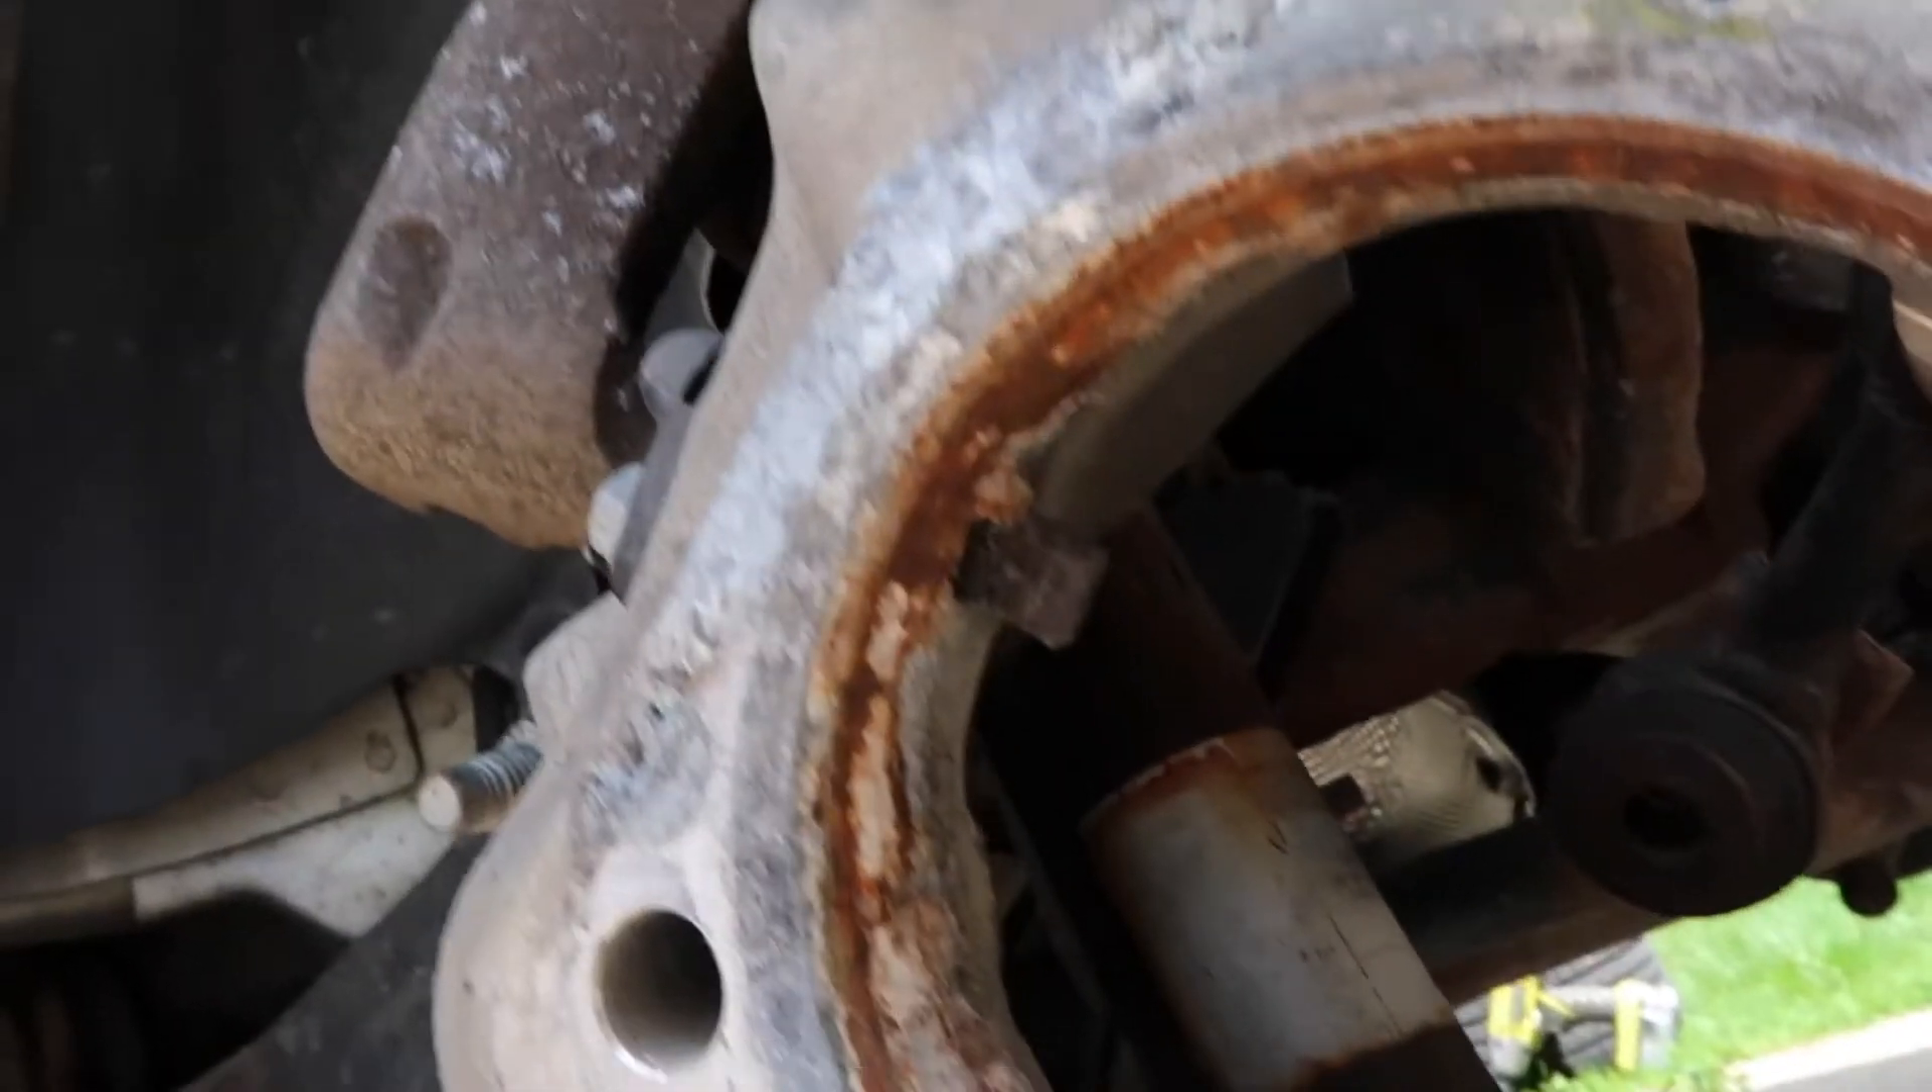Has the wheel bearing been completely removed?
Yes.